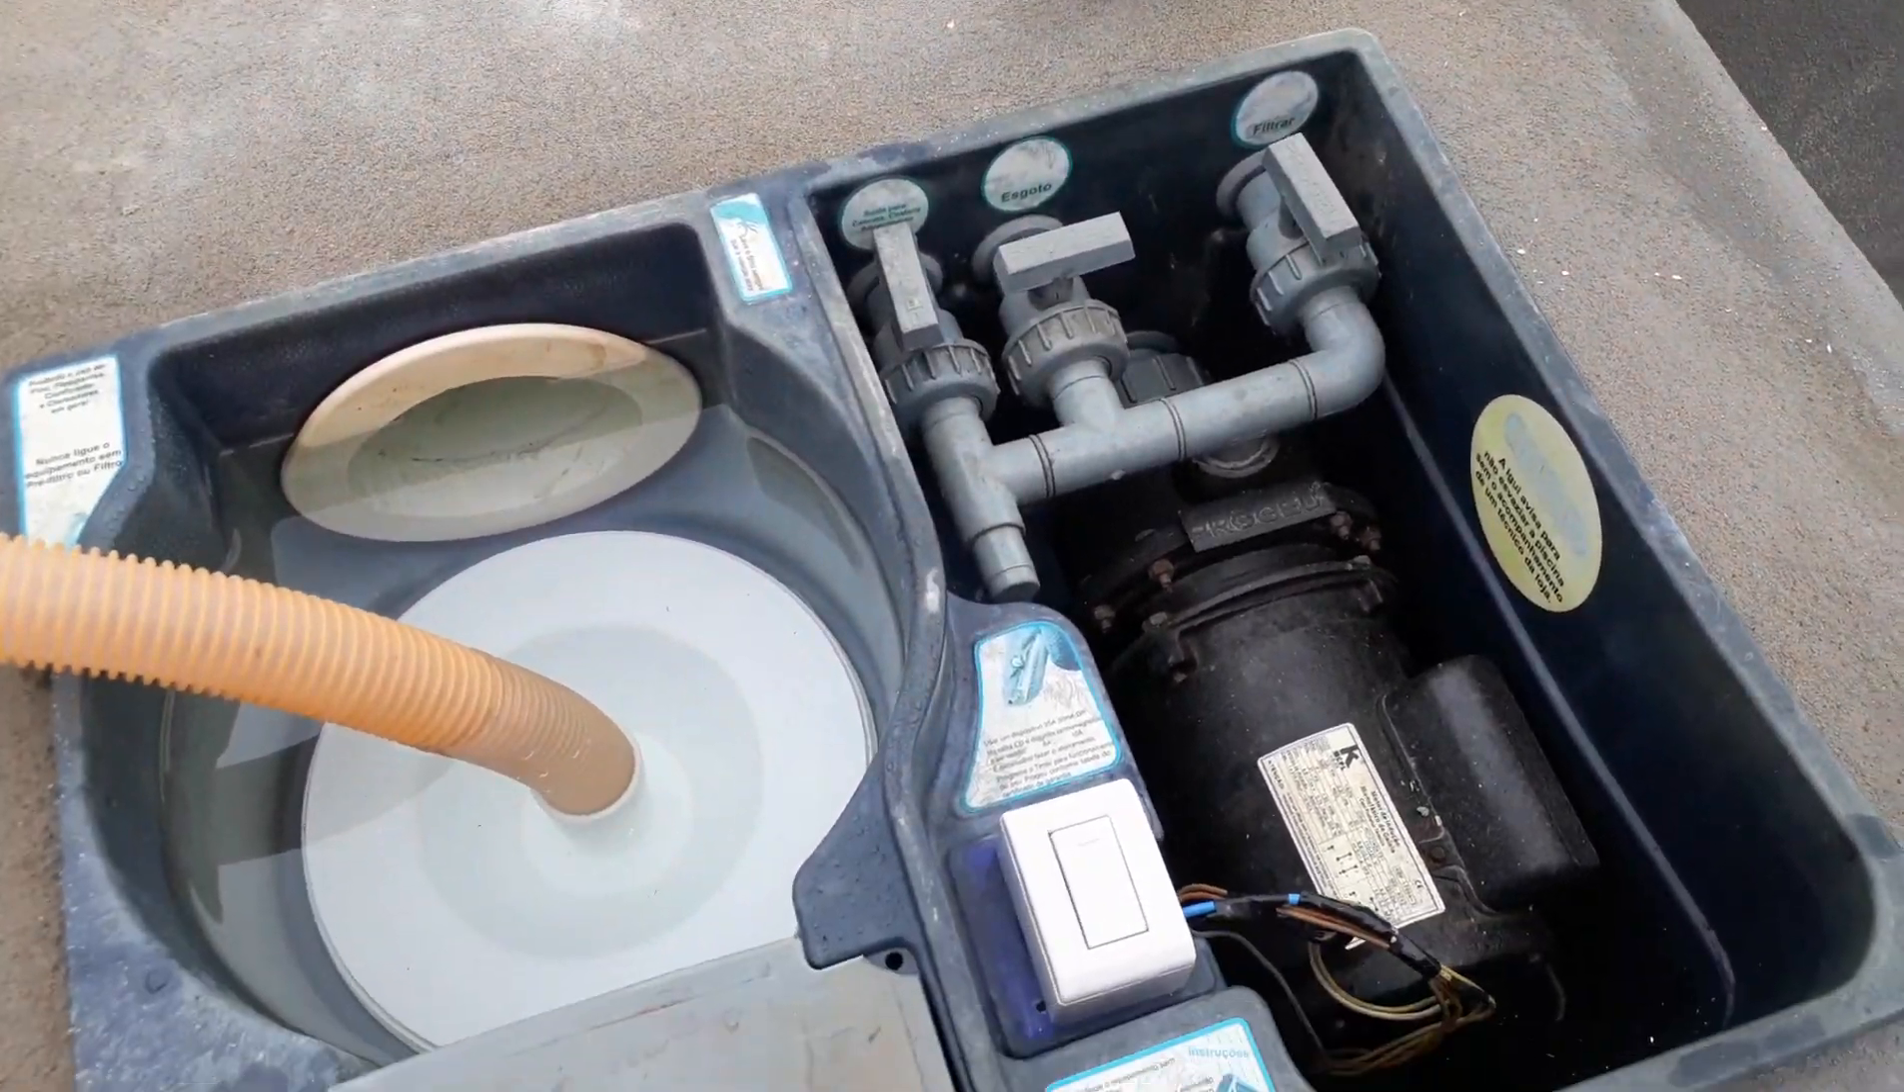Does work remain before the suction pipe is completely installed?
No.